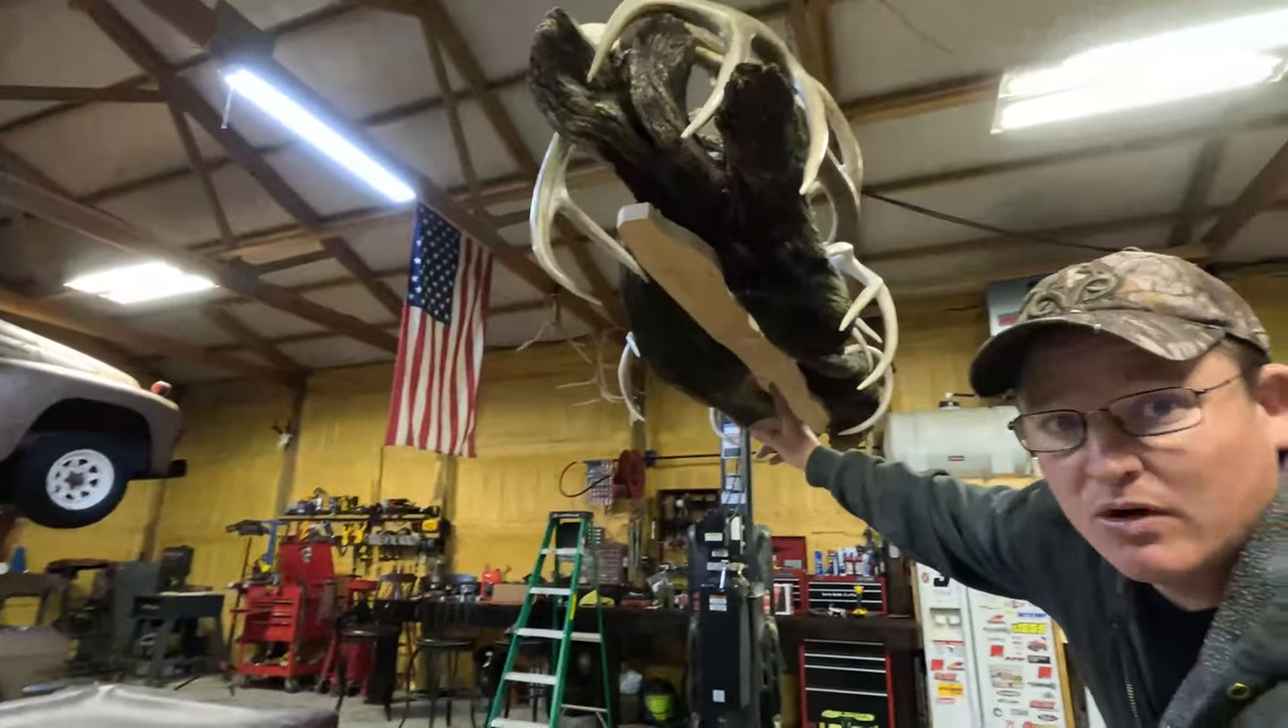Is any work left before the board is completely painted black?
Yes.